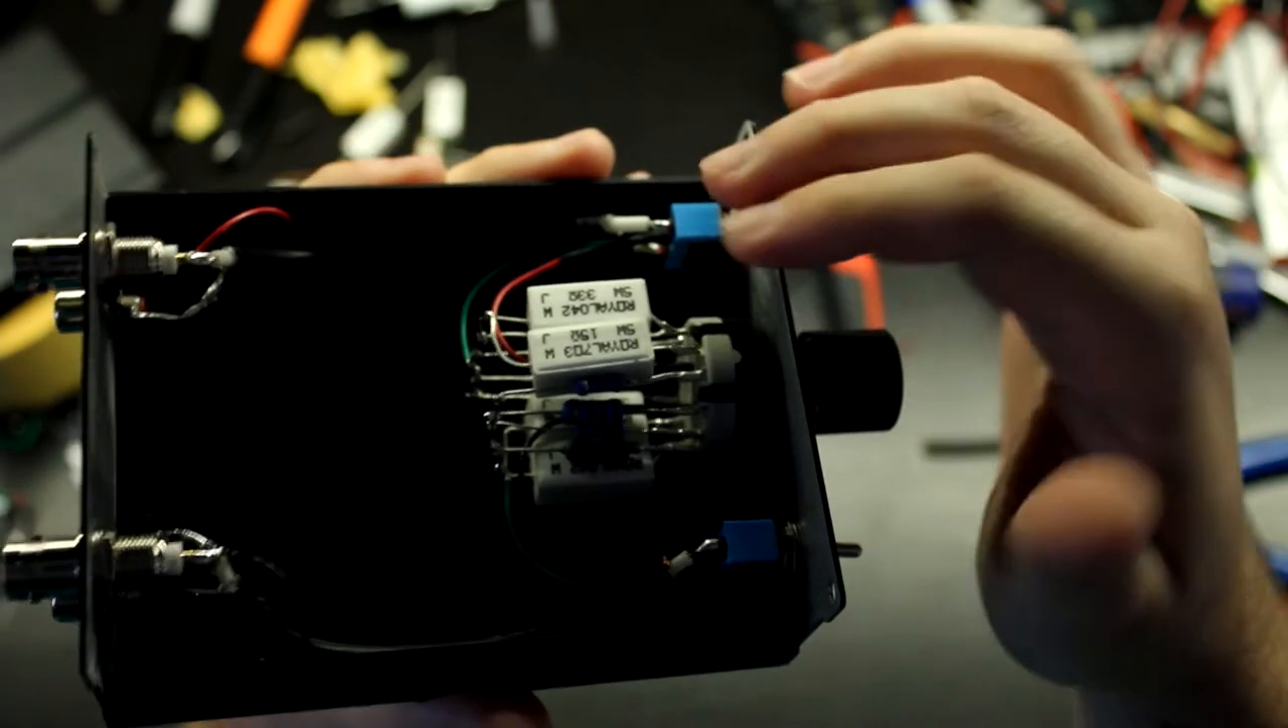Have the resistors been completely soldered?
Yes.